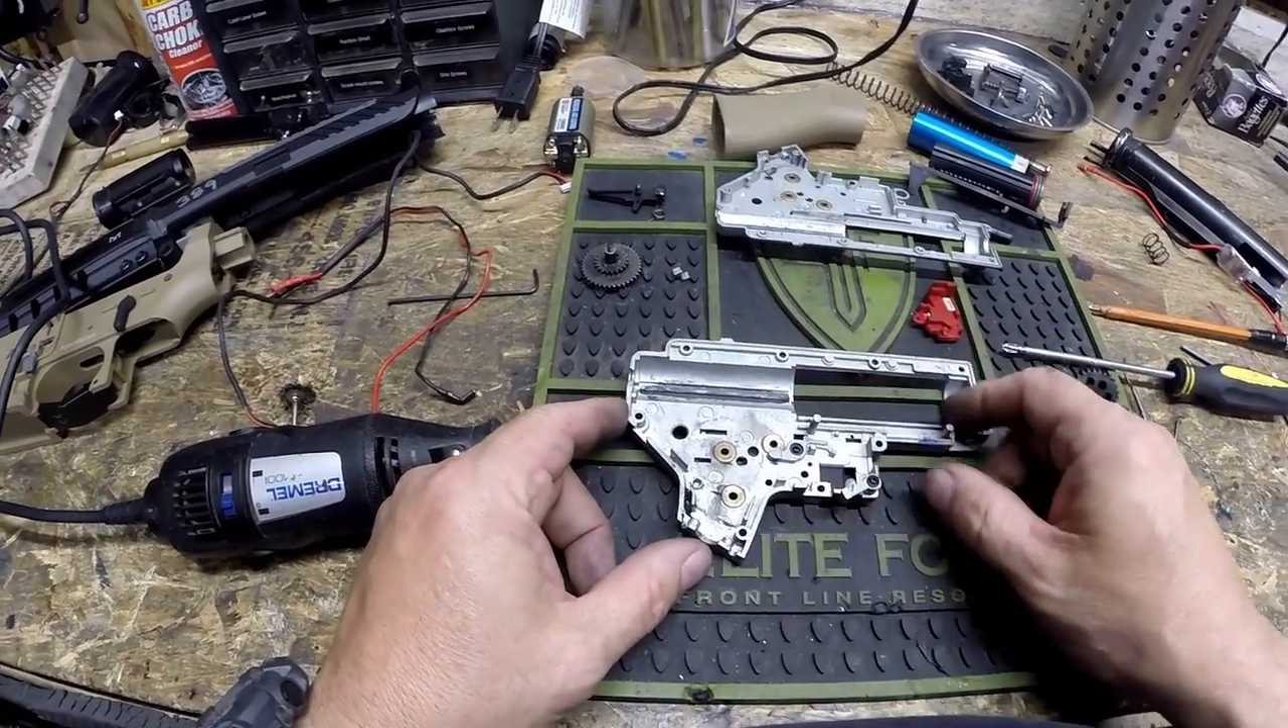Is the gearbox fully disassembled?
Yes.